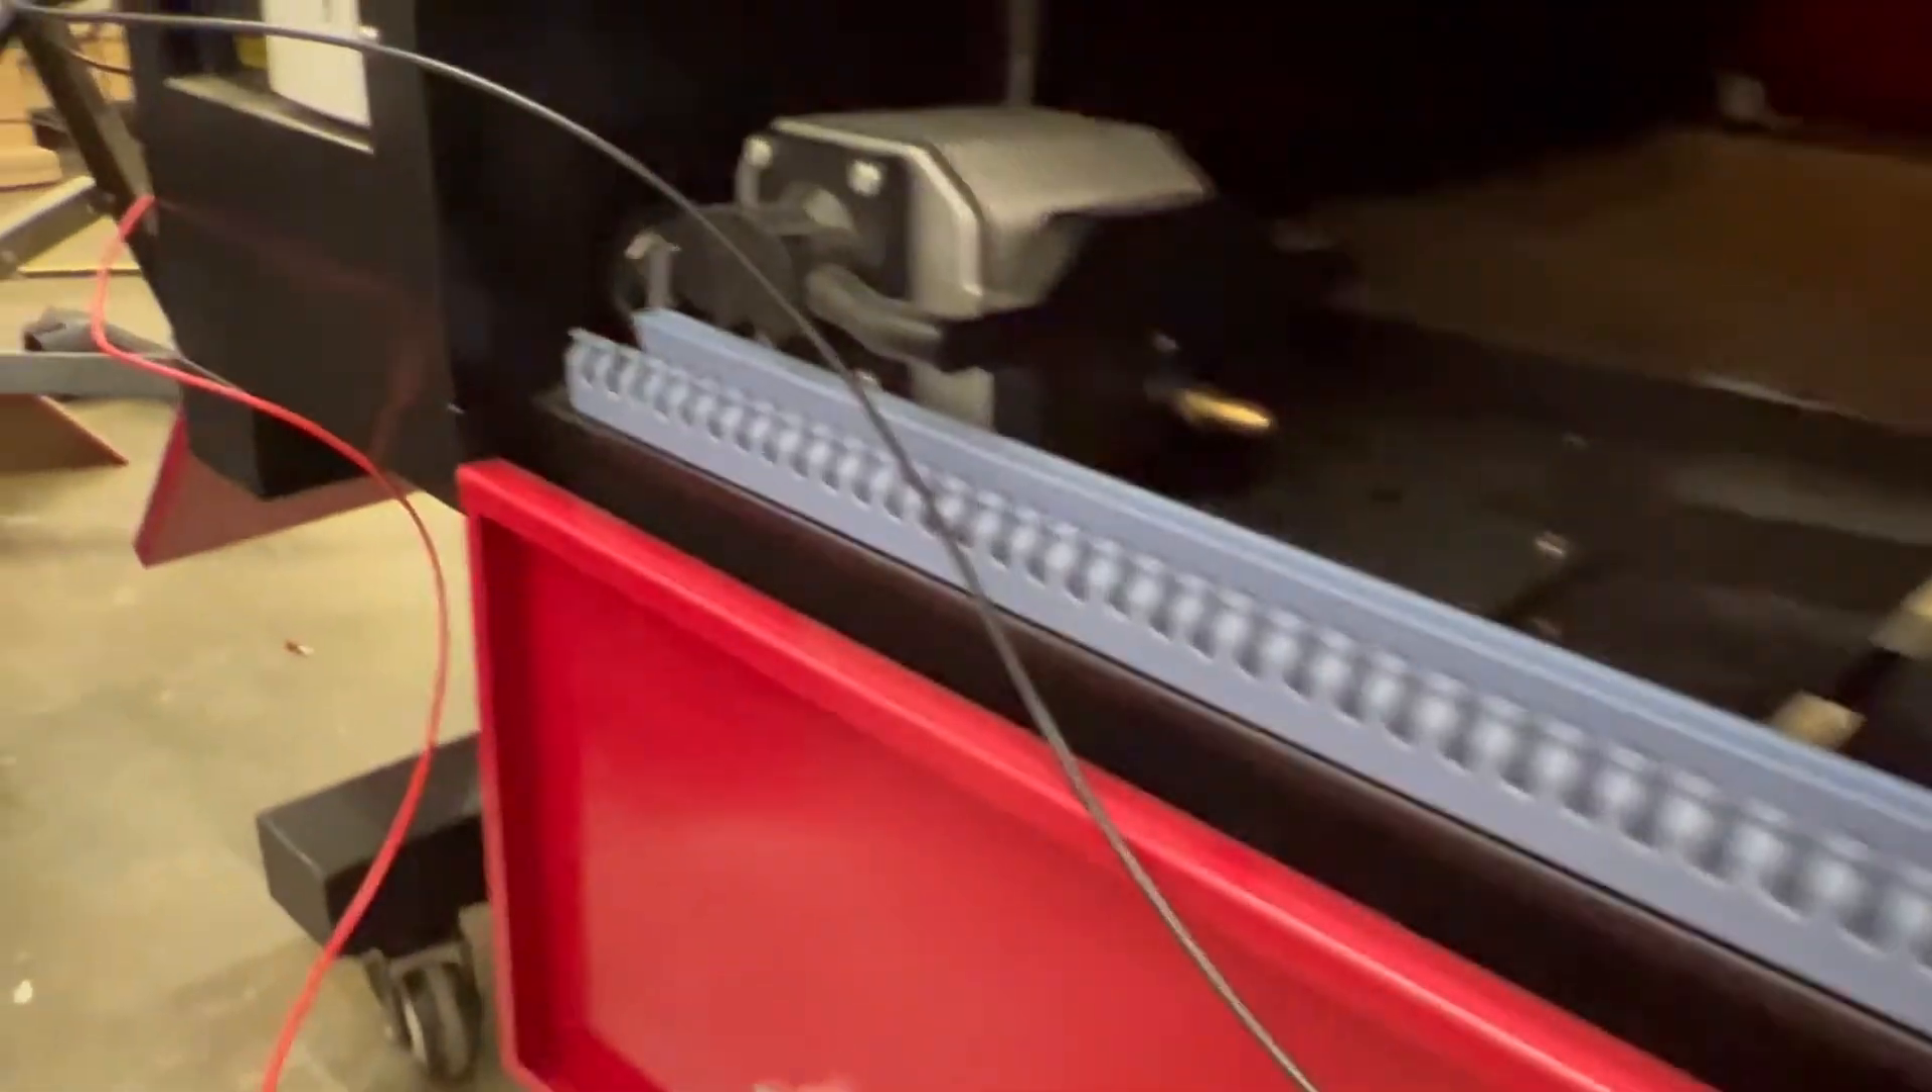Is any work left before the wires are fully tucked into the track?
Yes.